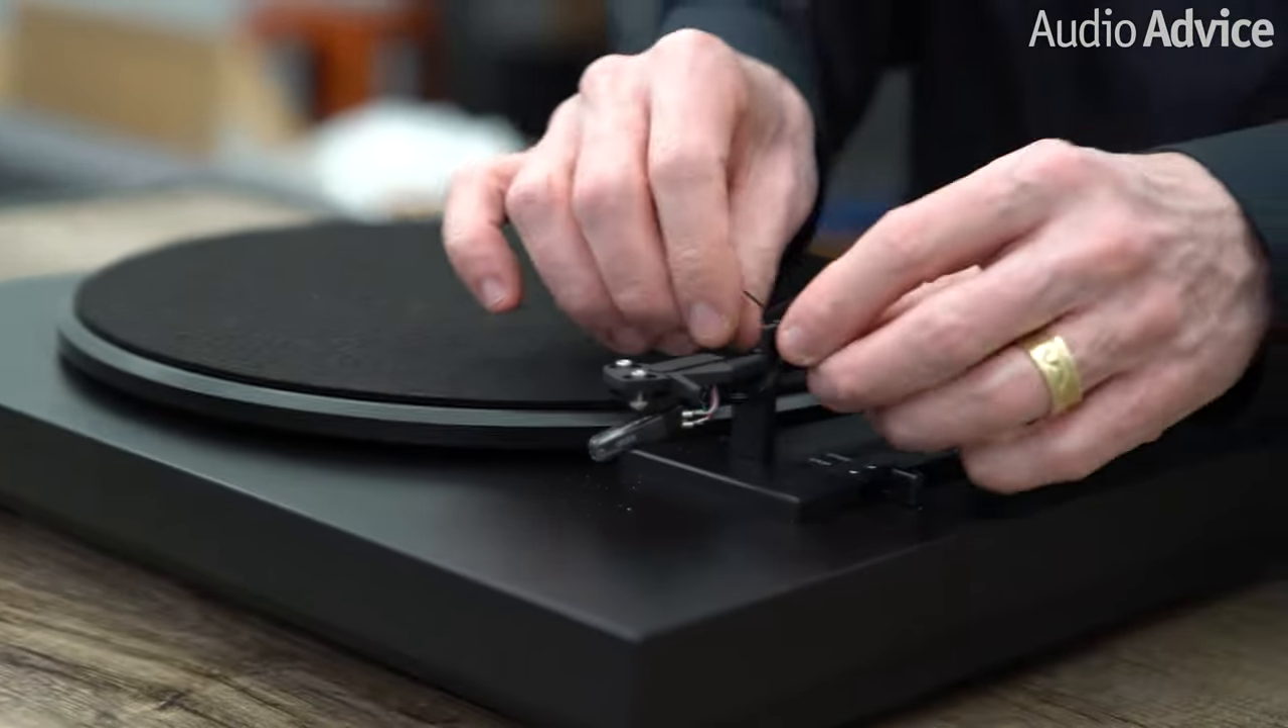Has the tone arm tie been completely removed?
No.